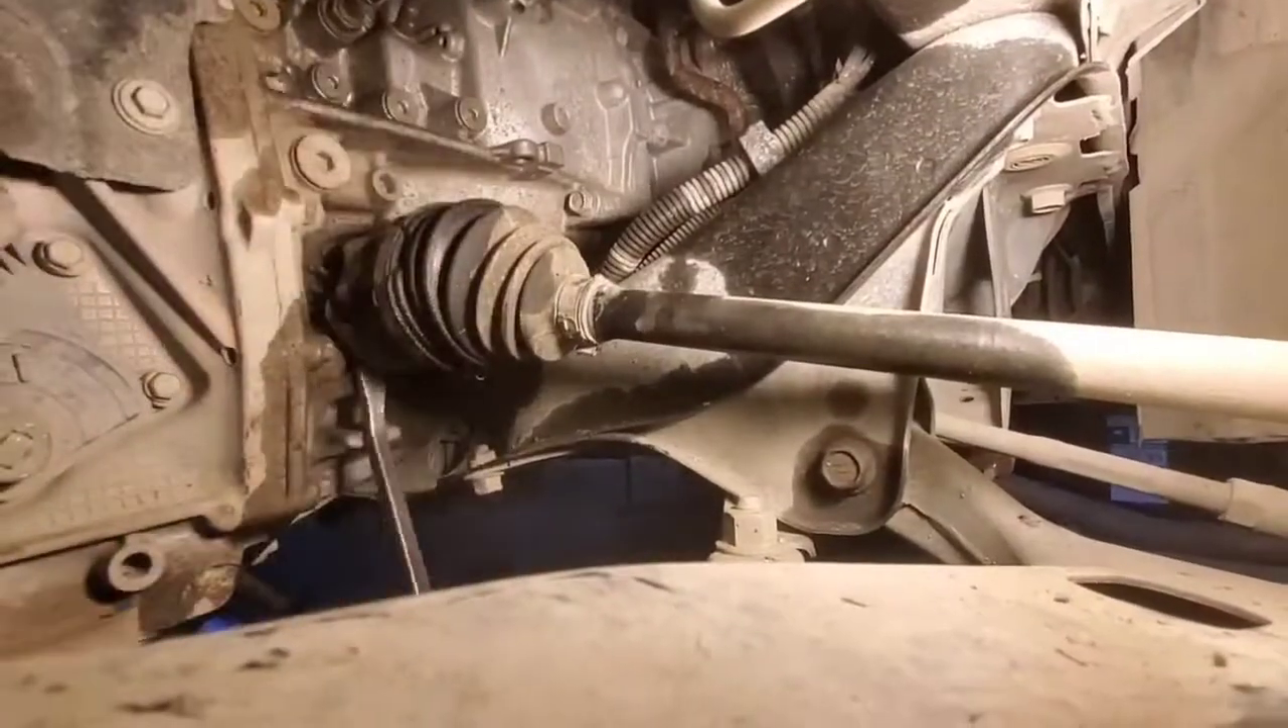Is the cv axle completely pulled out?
No.